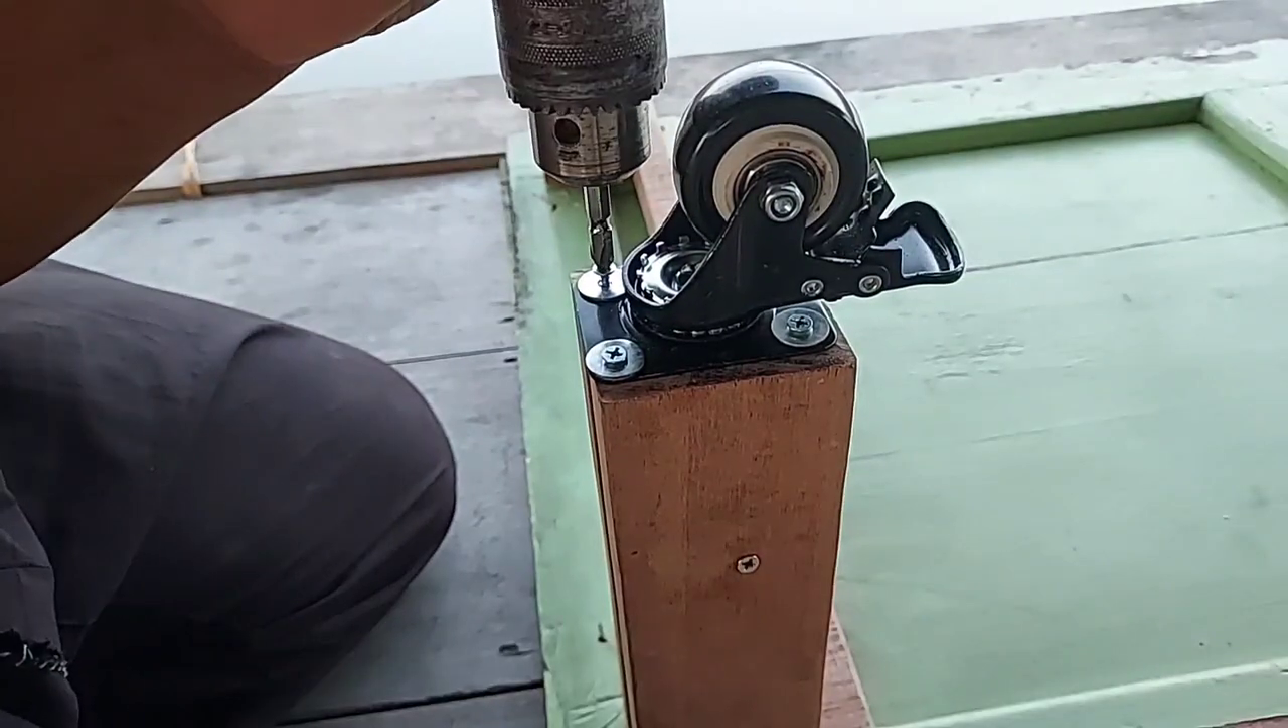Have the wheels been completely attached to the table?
No.